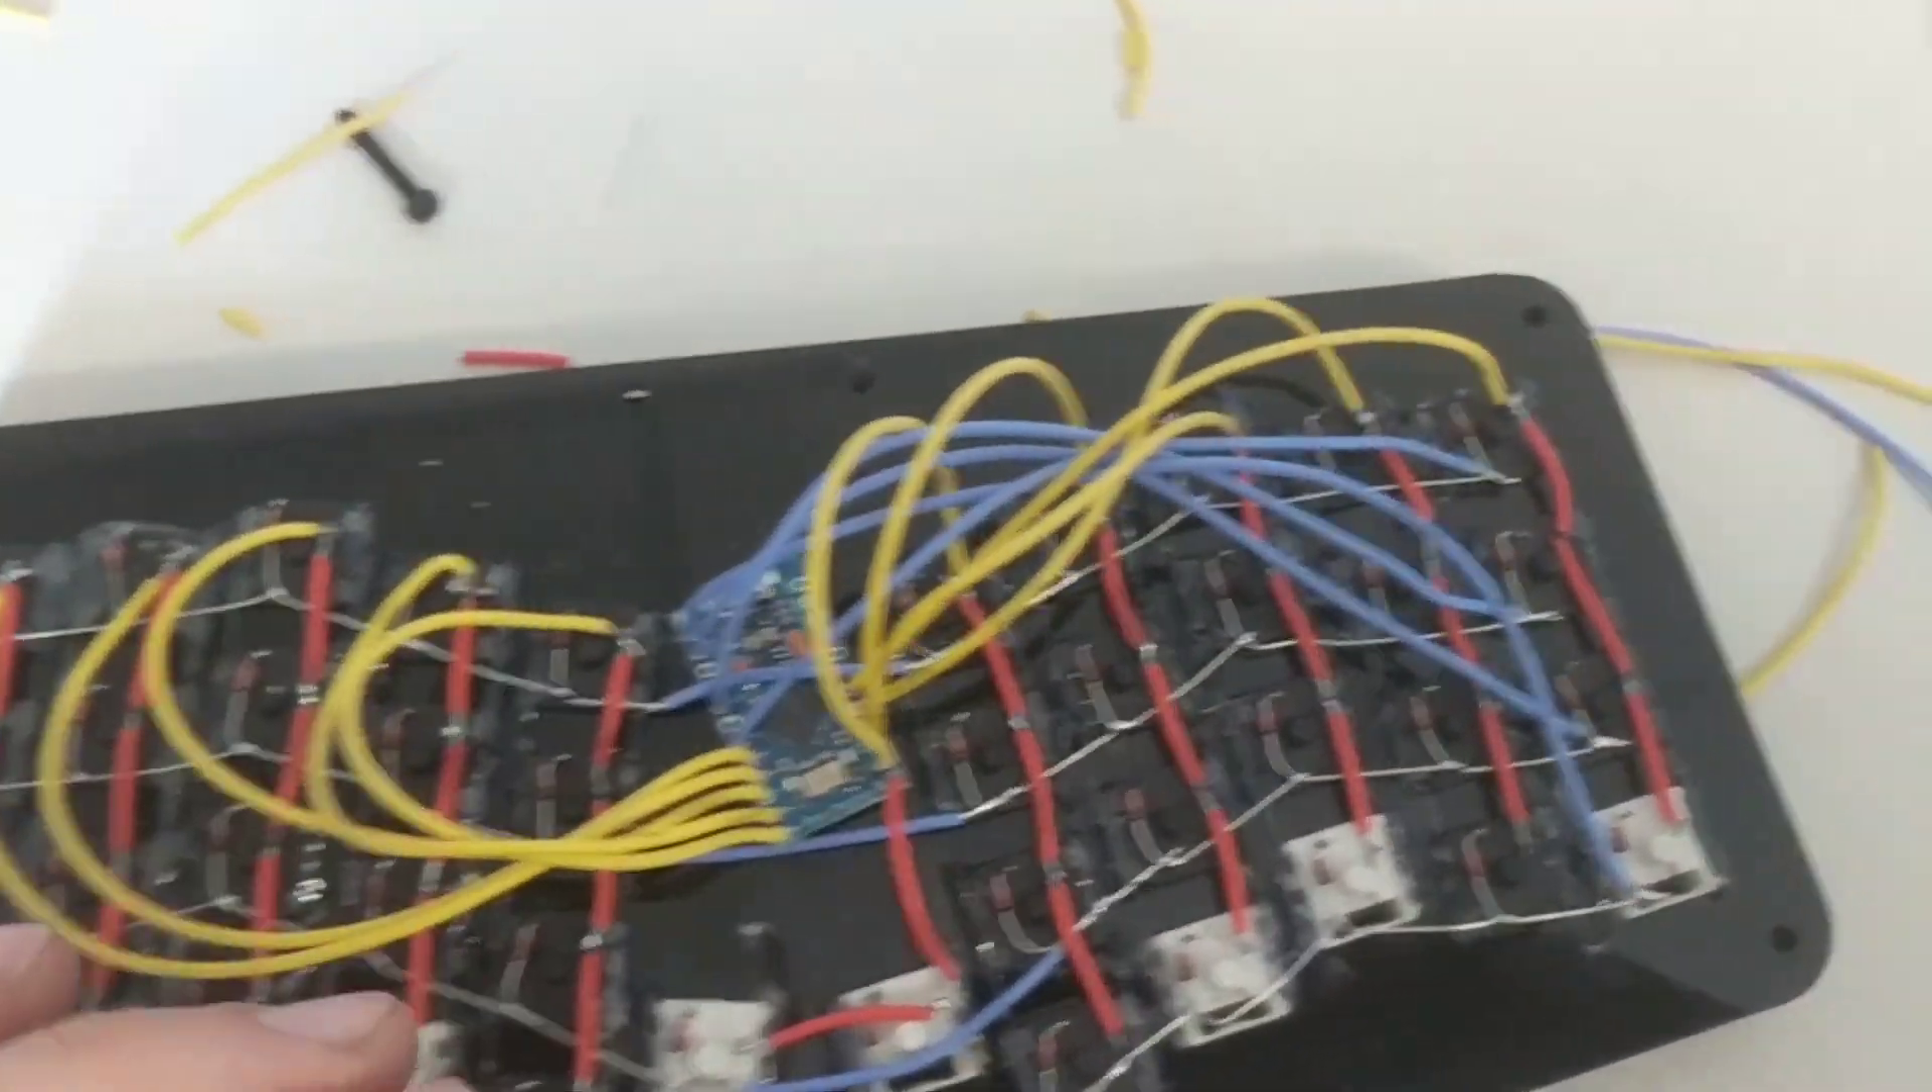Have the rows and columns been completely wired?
Yes.